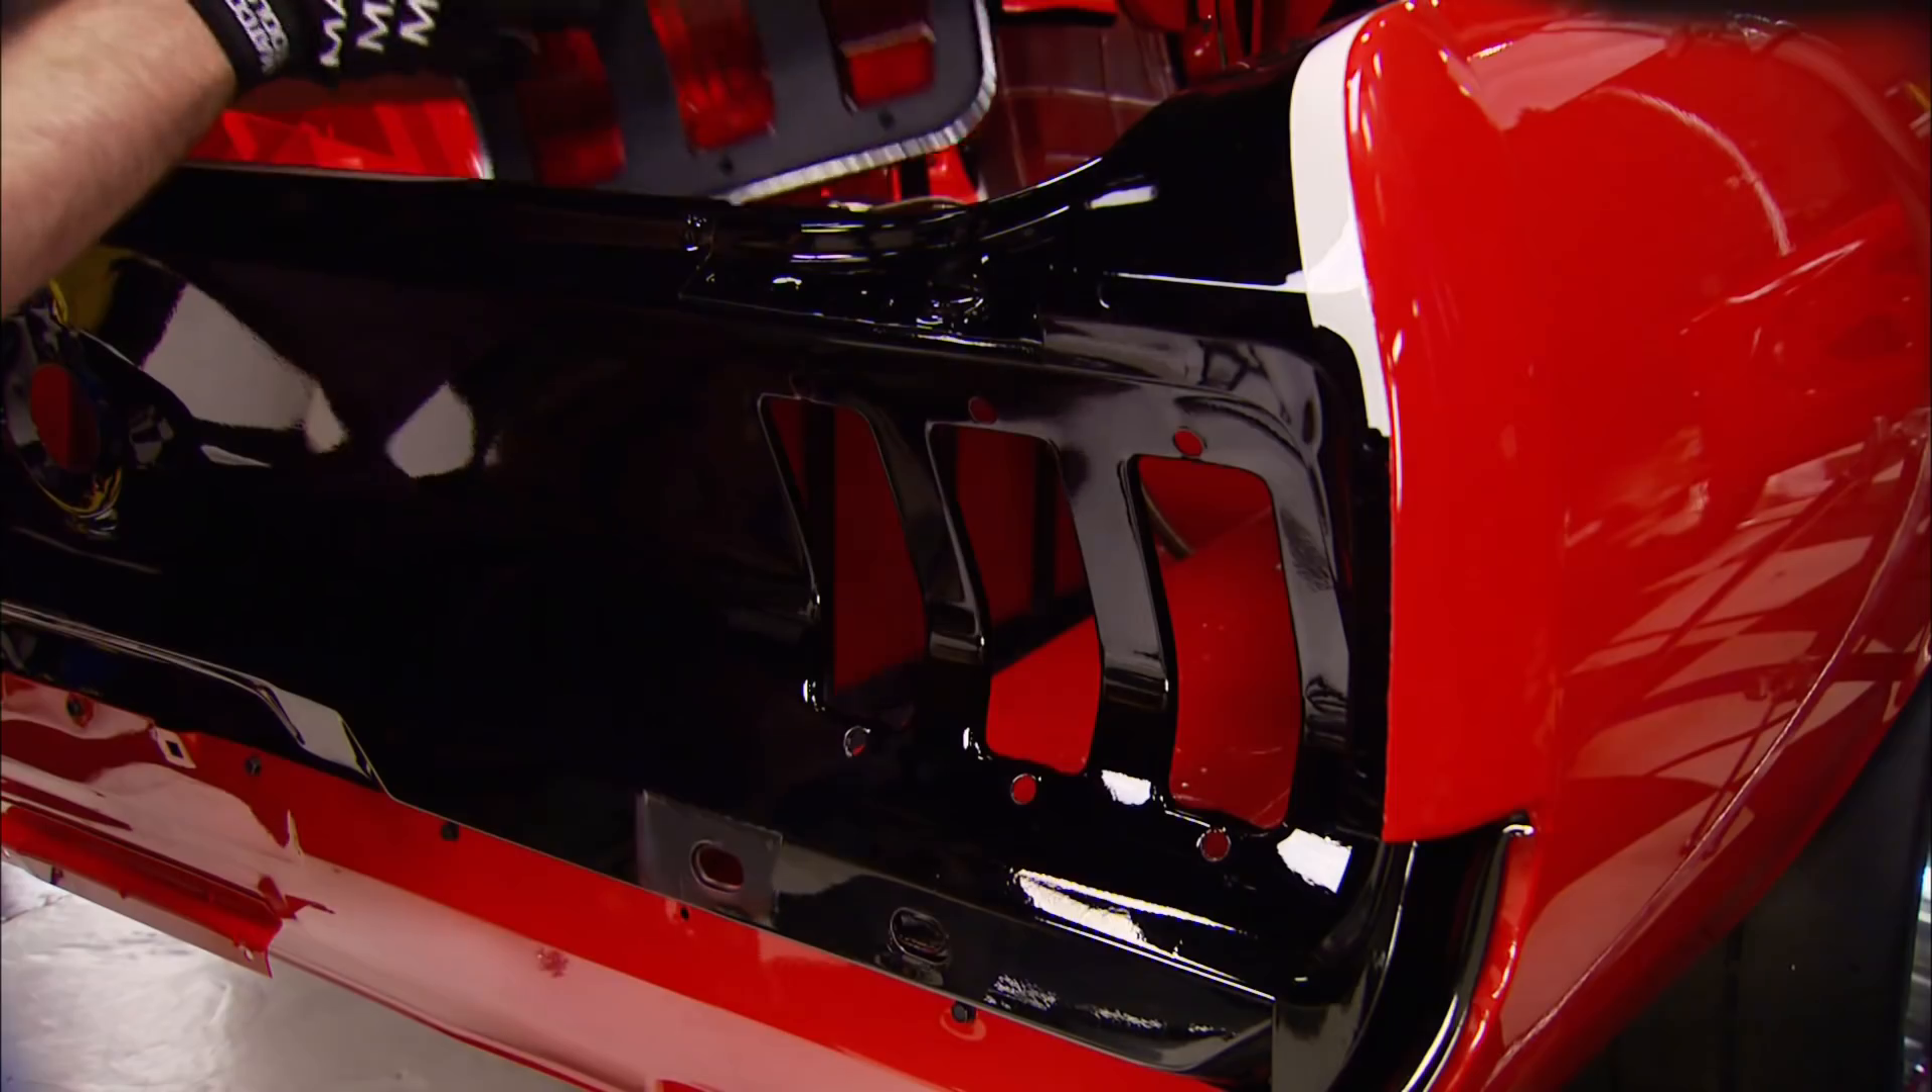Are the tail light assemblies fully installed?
No.